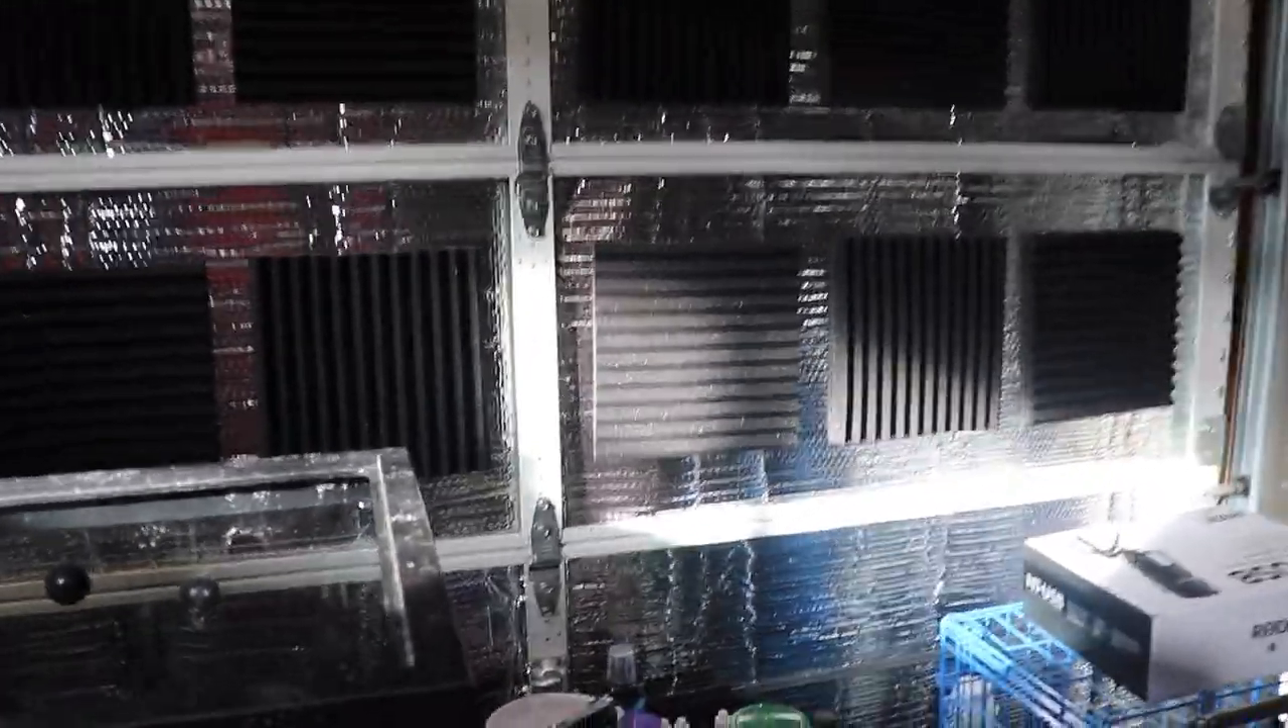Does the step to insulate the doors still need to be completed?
No.